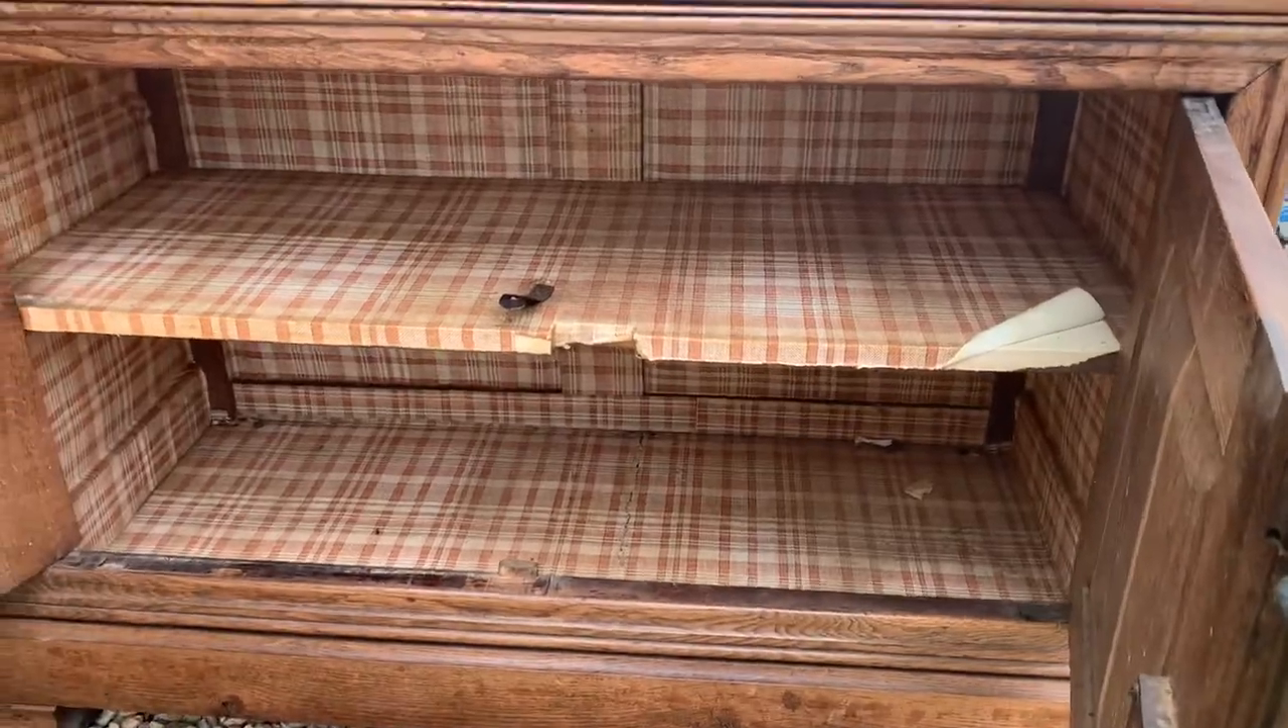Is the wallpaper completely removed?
No.